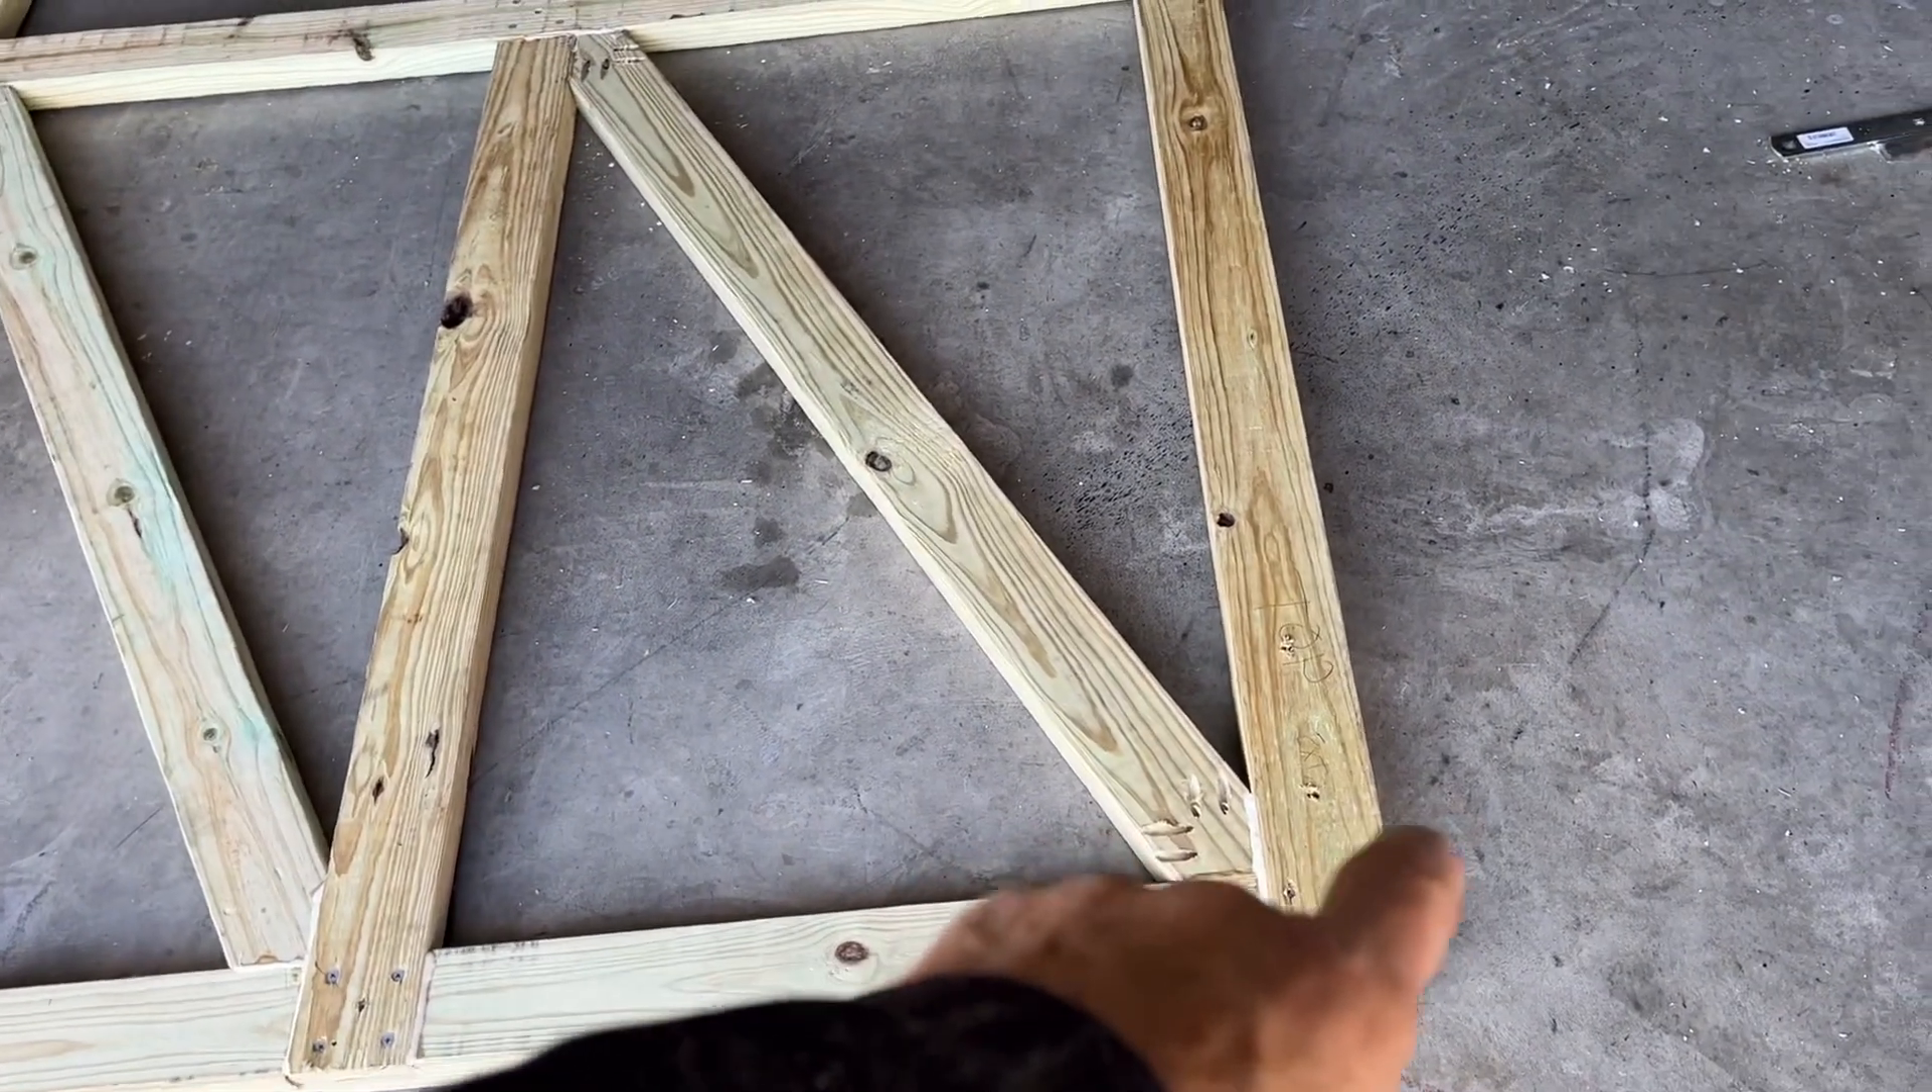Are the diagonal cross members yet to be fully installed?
No.